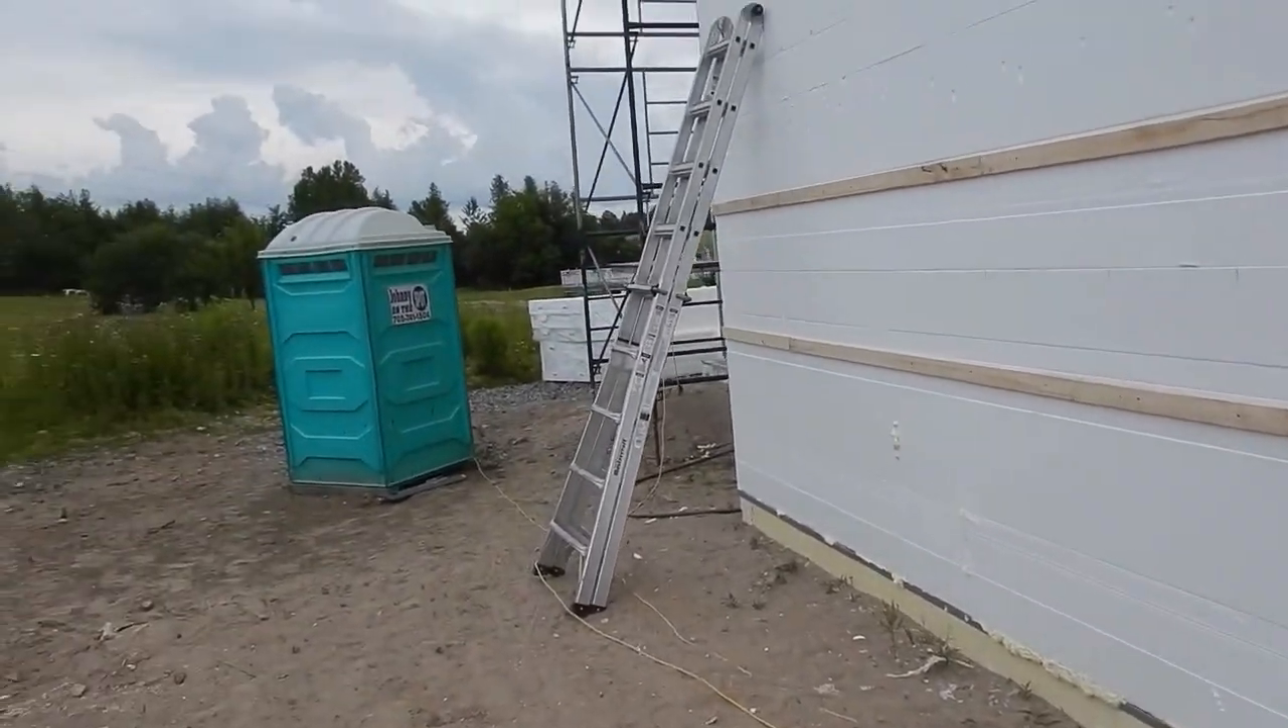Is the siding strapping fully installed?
No.